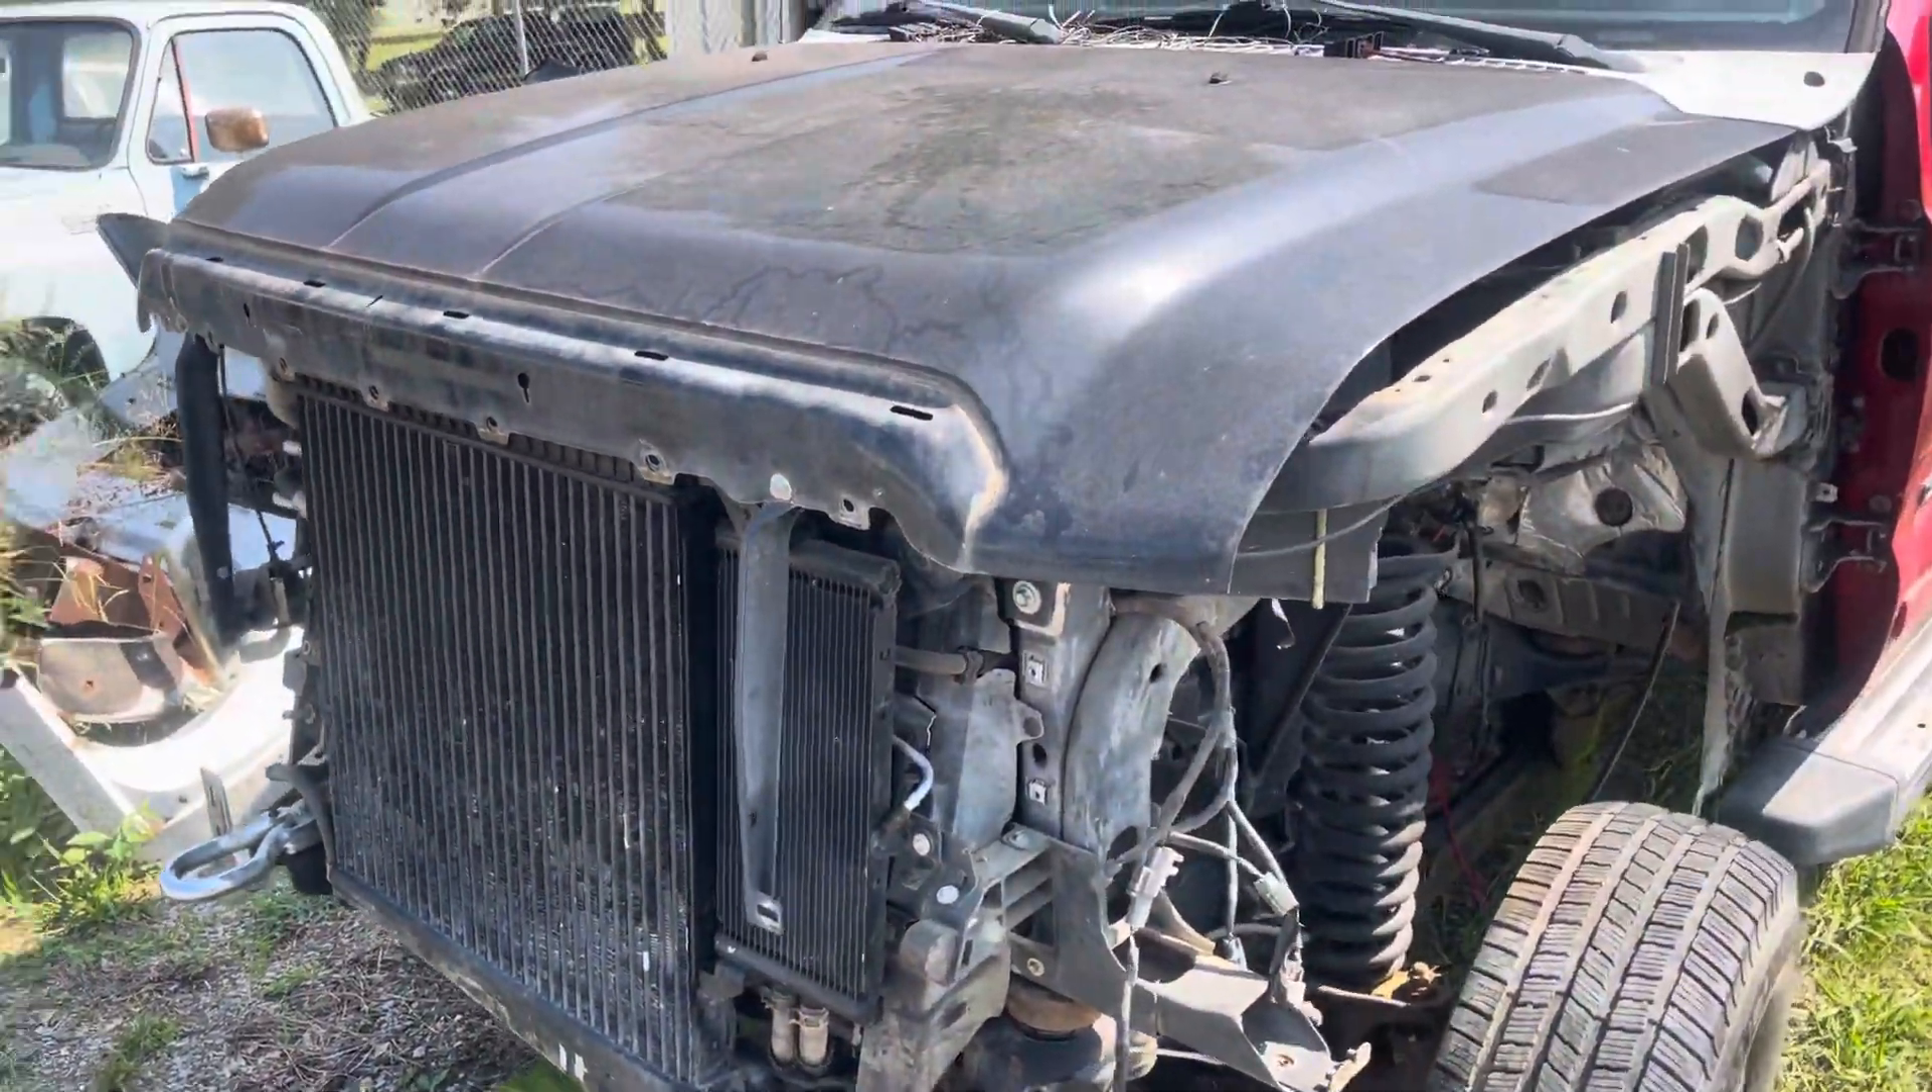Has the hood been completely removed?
No.